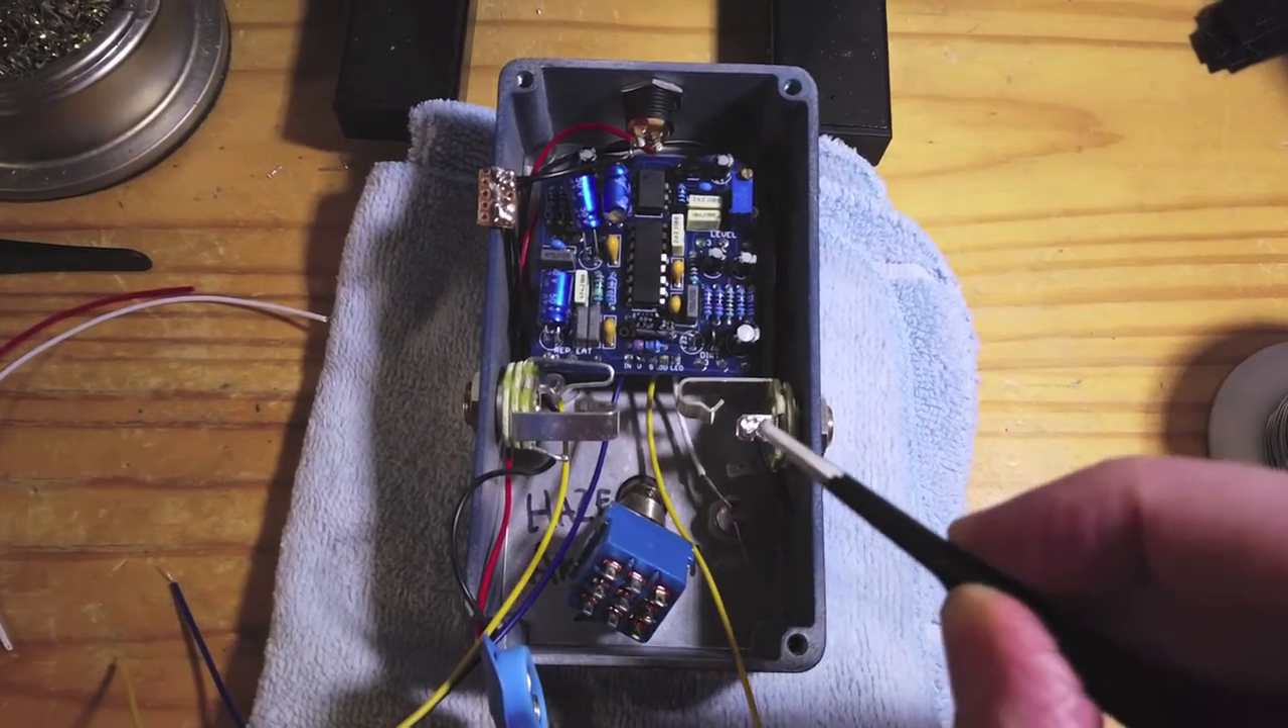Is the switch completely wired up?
No.